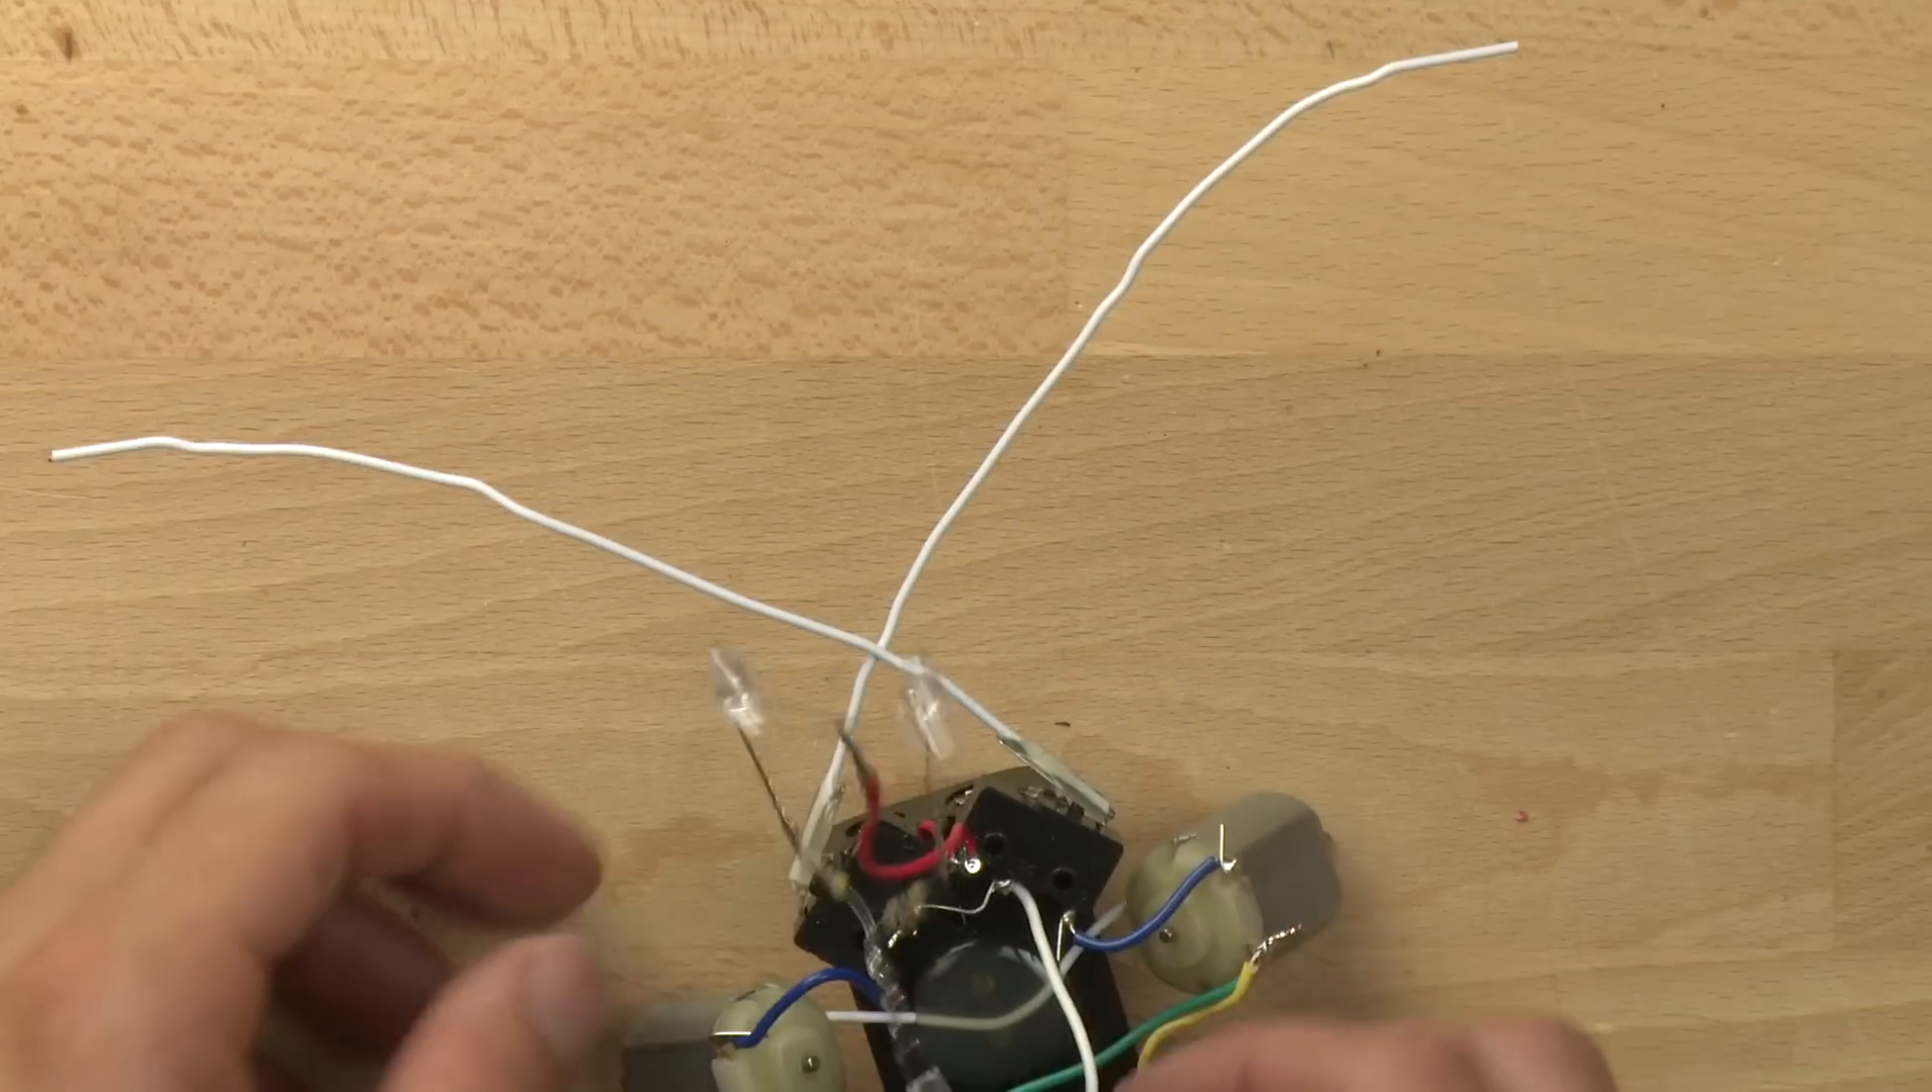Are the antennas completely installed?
Yes.